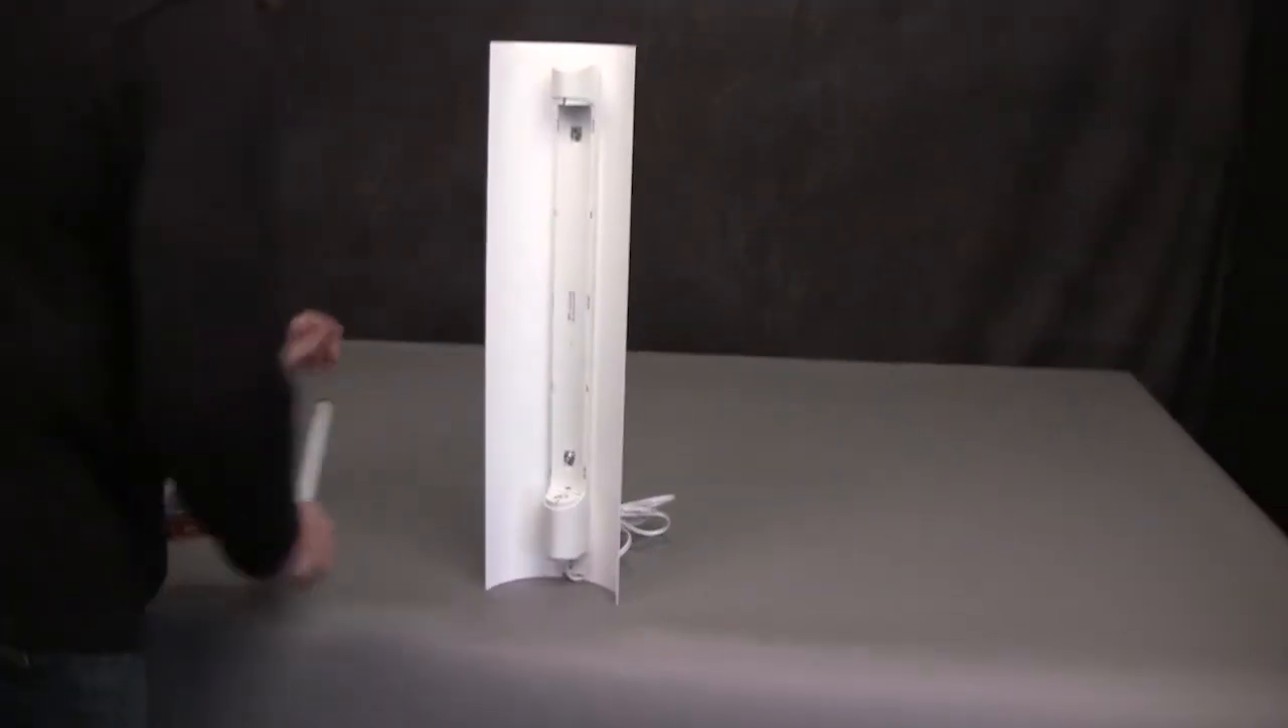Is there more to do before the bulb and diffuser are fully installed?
Yes.